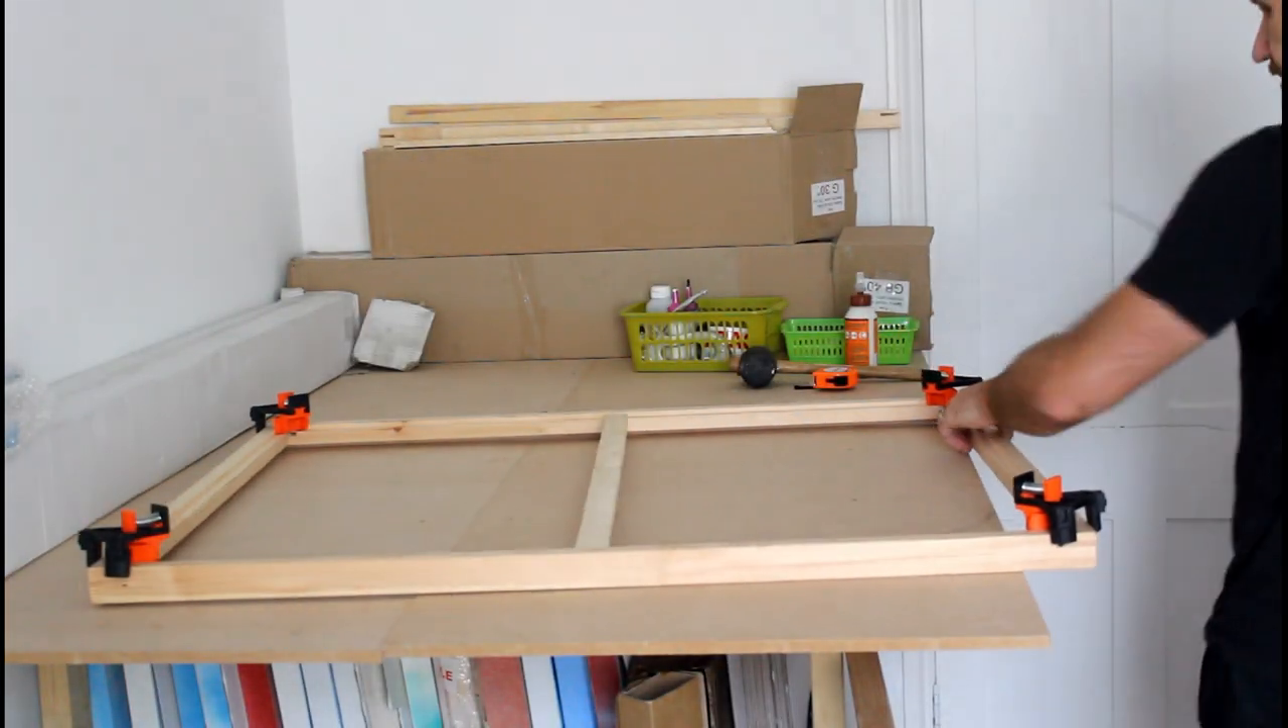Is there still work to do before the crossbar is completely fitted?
No.